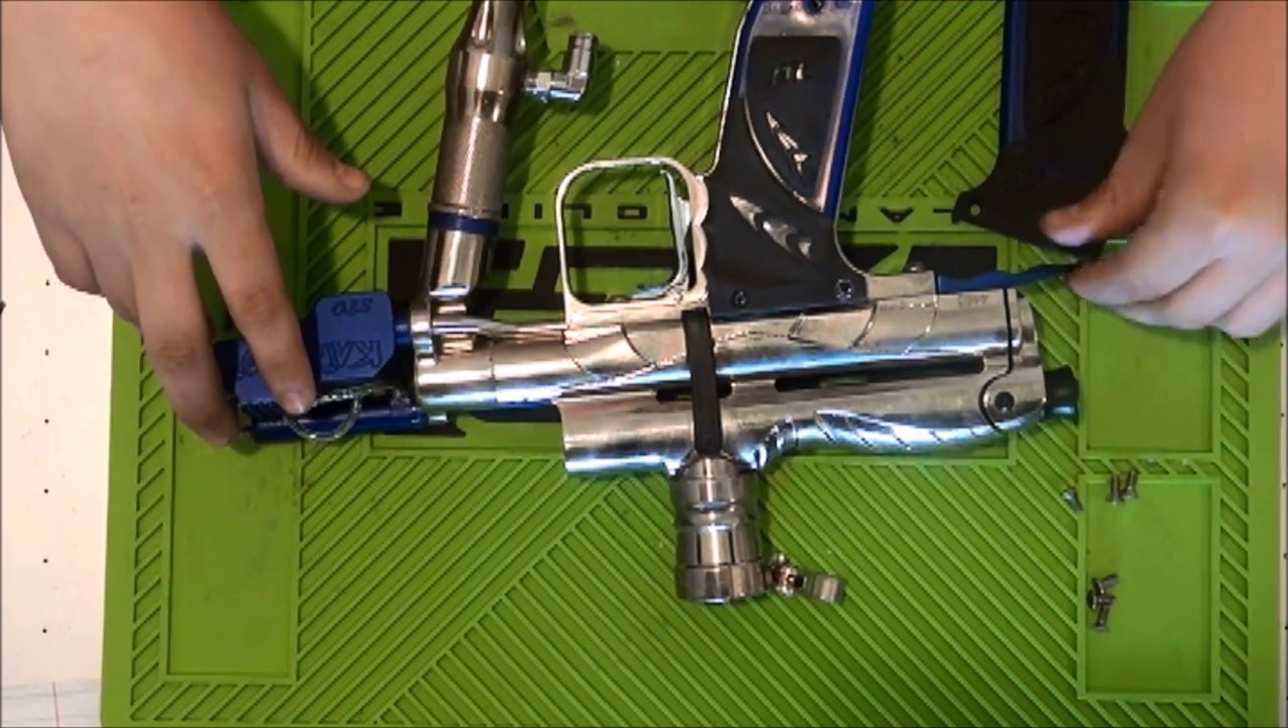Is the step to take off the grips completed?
No.